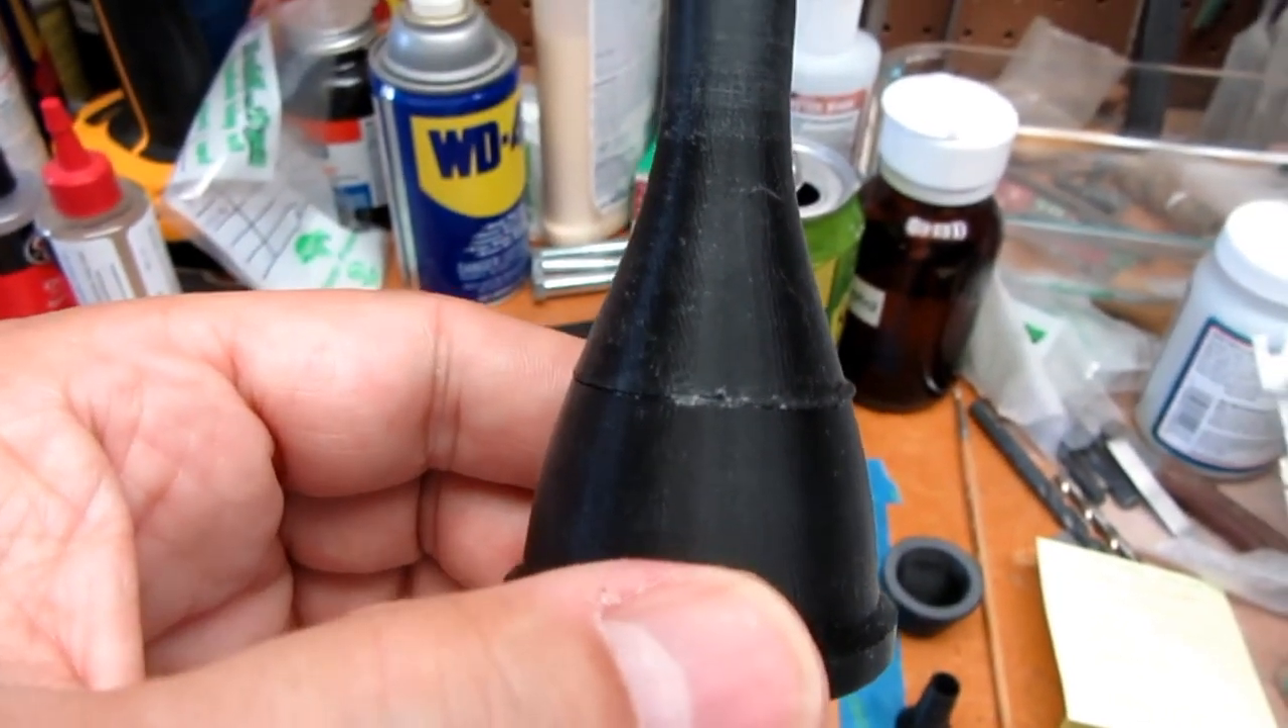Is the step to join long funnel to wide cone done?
Yes.